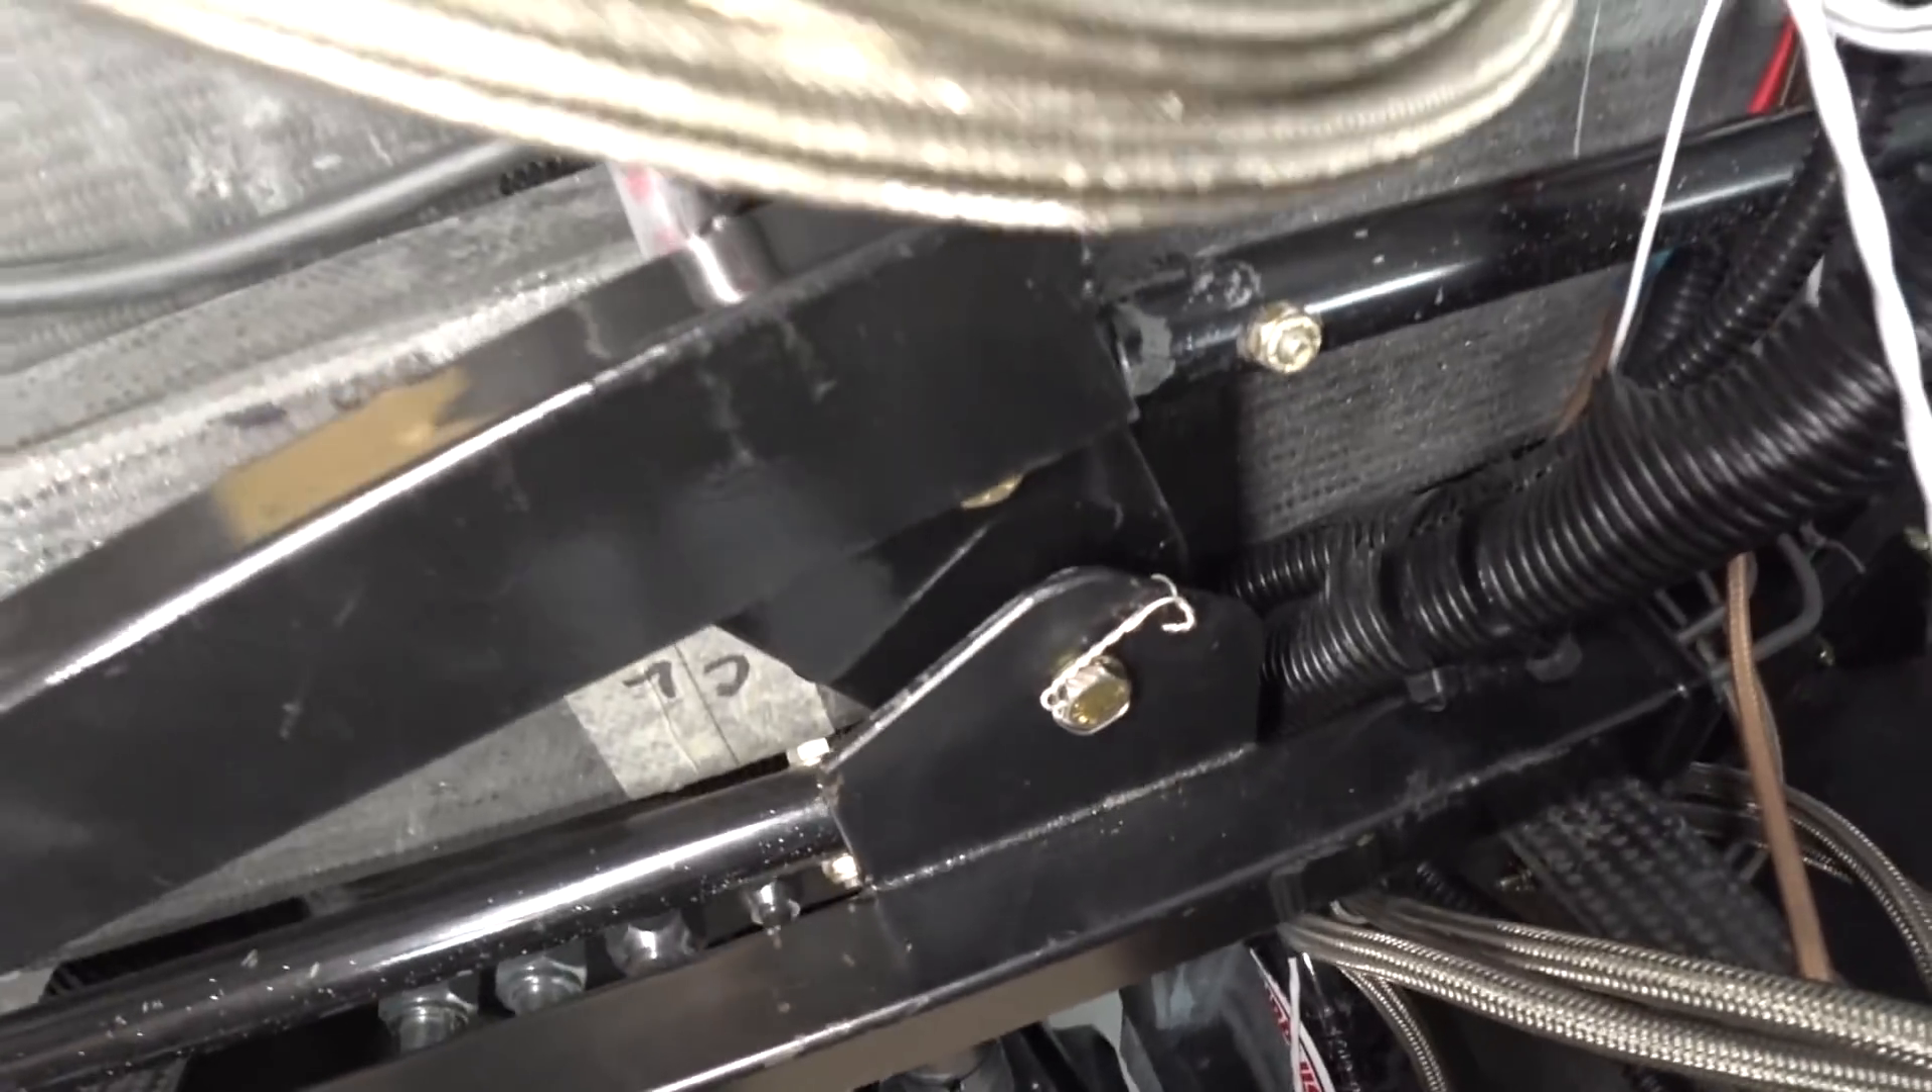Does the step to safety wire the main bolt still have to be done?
No.